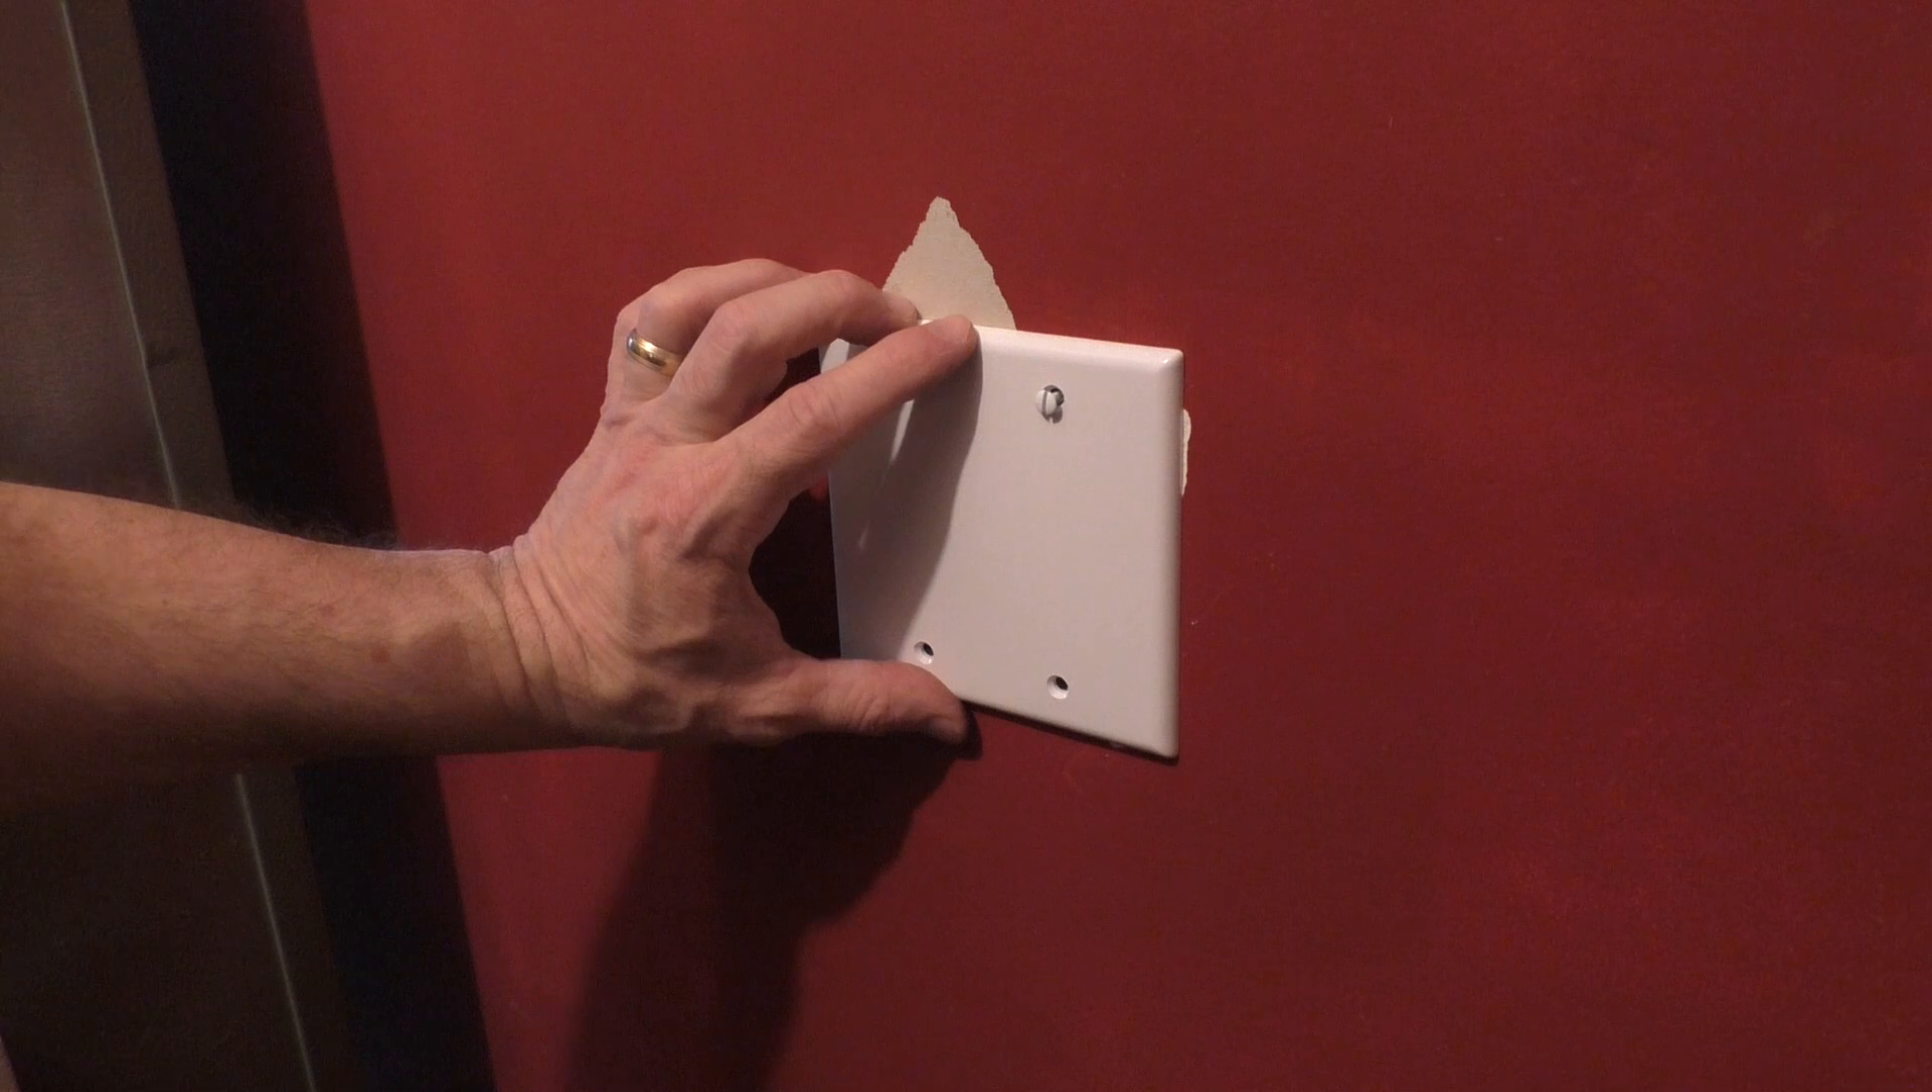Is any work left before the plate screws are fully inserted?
Yes.